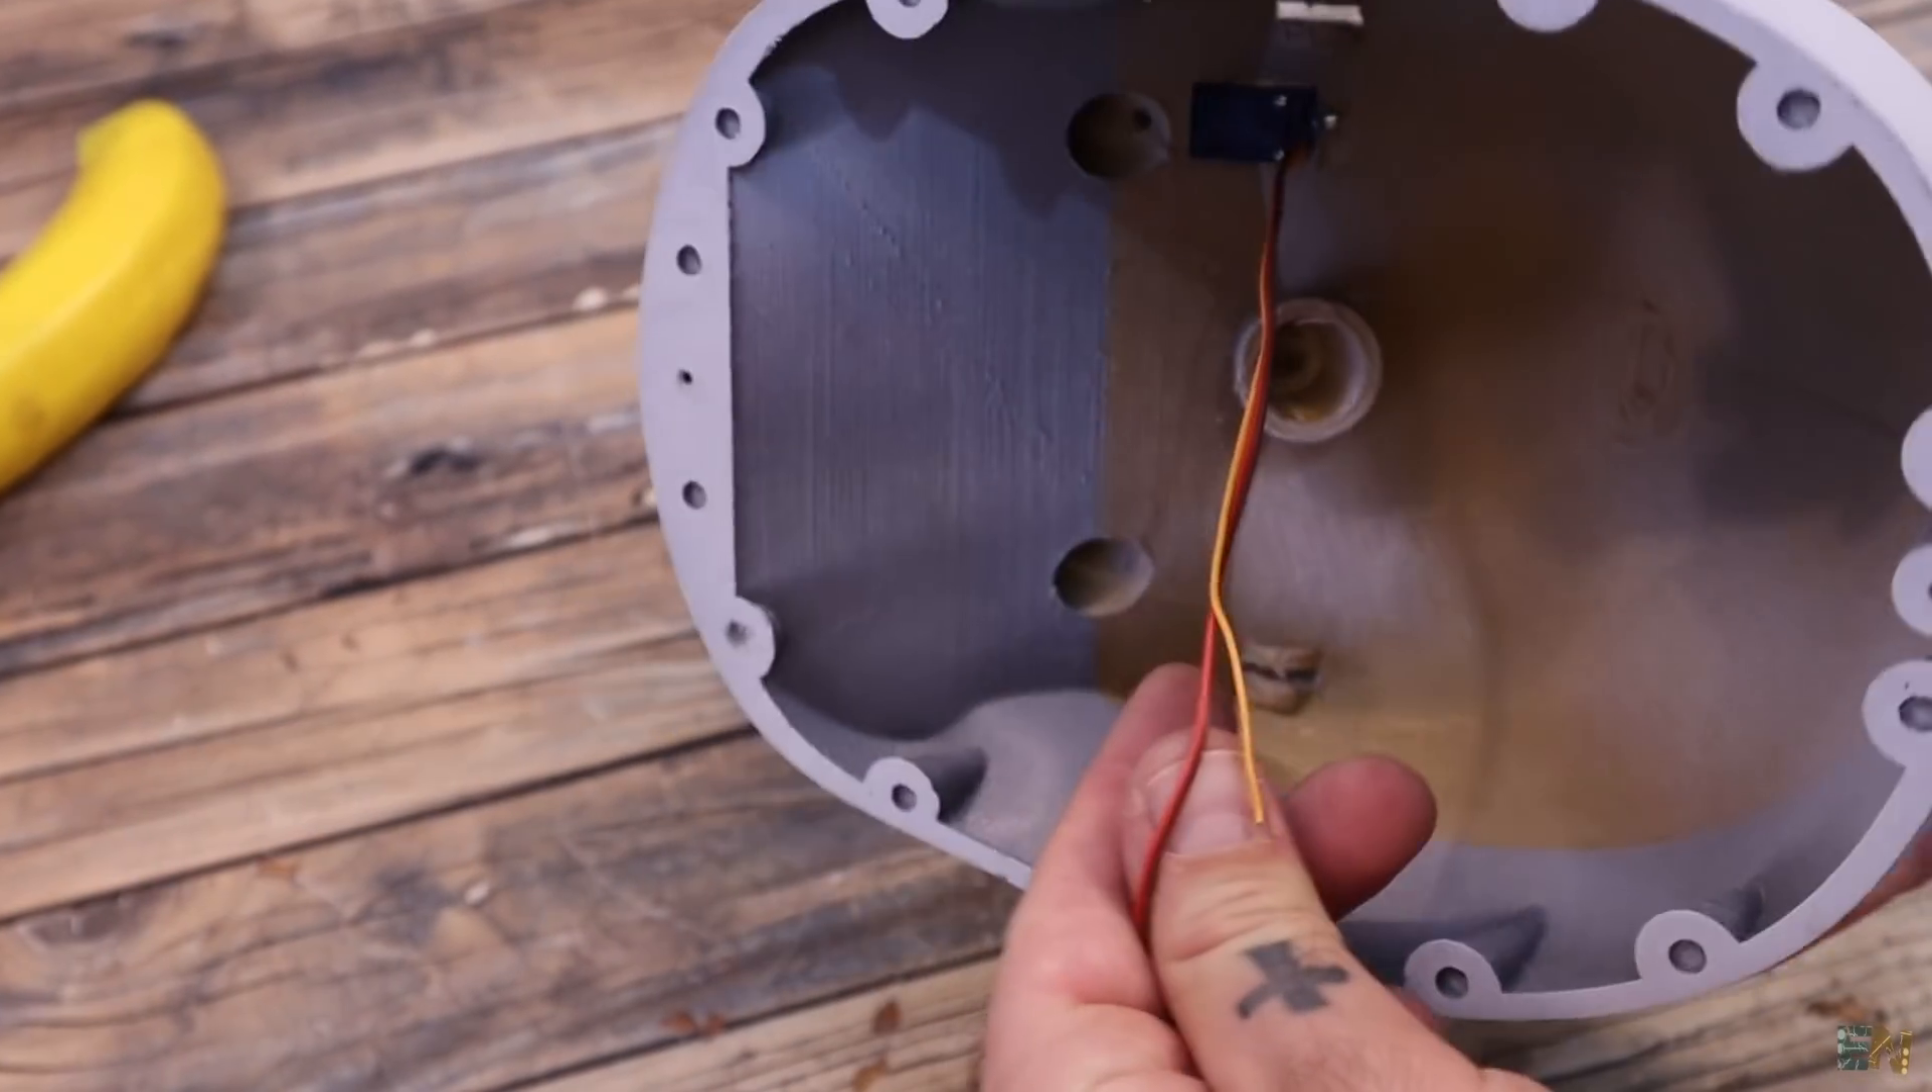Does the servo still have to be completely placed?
No.